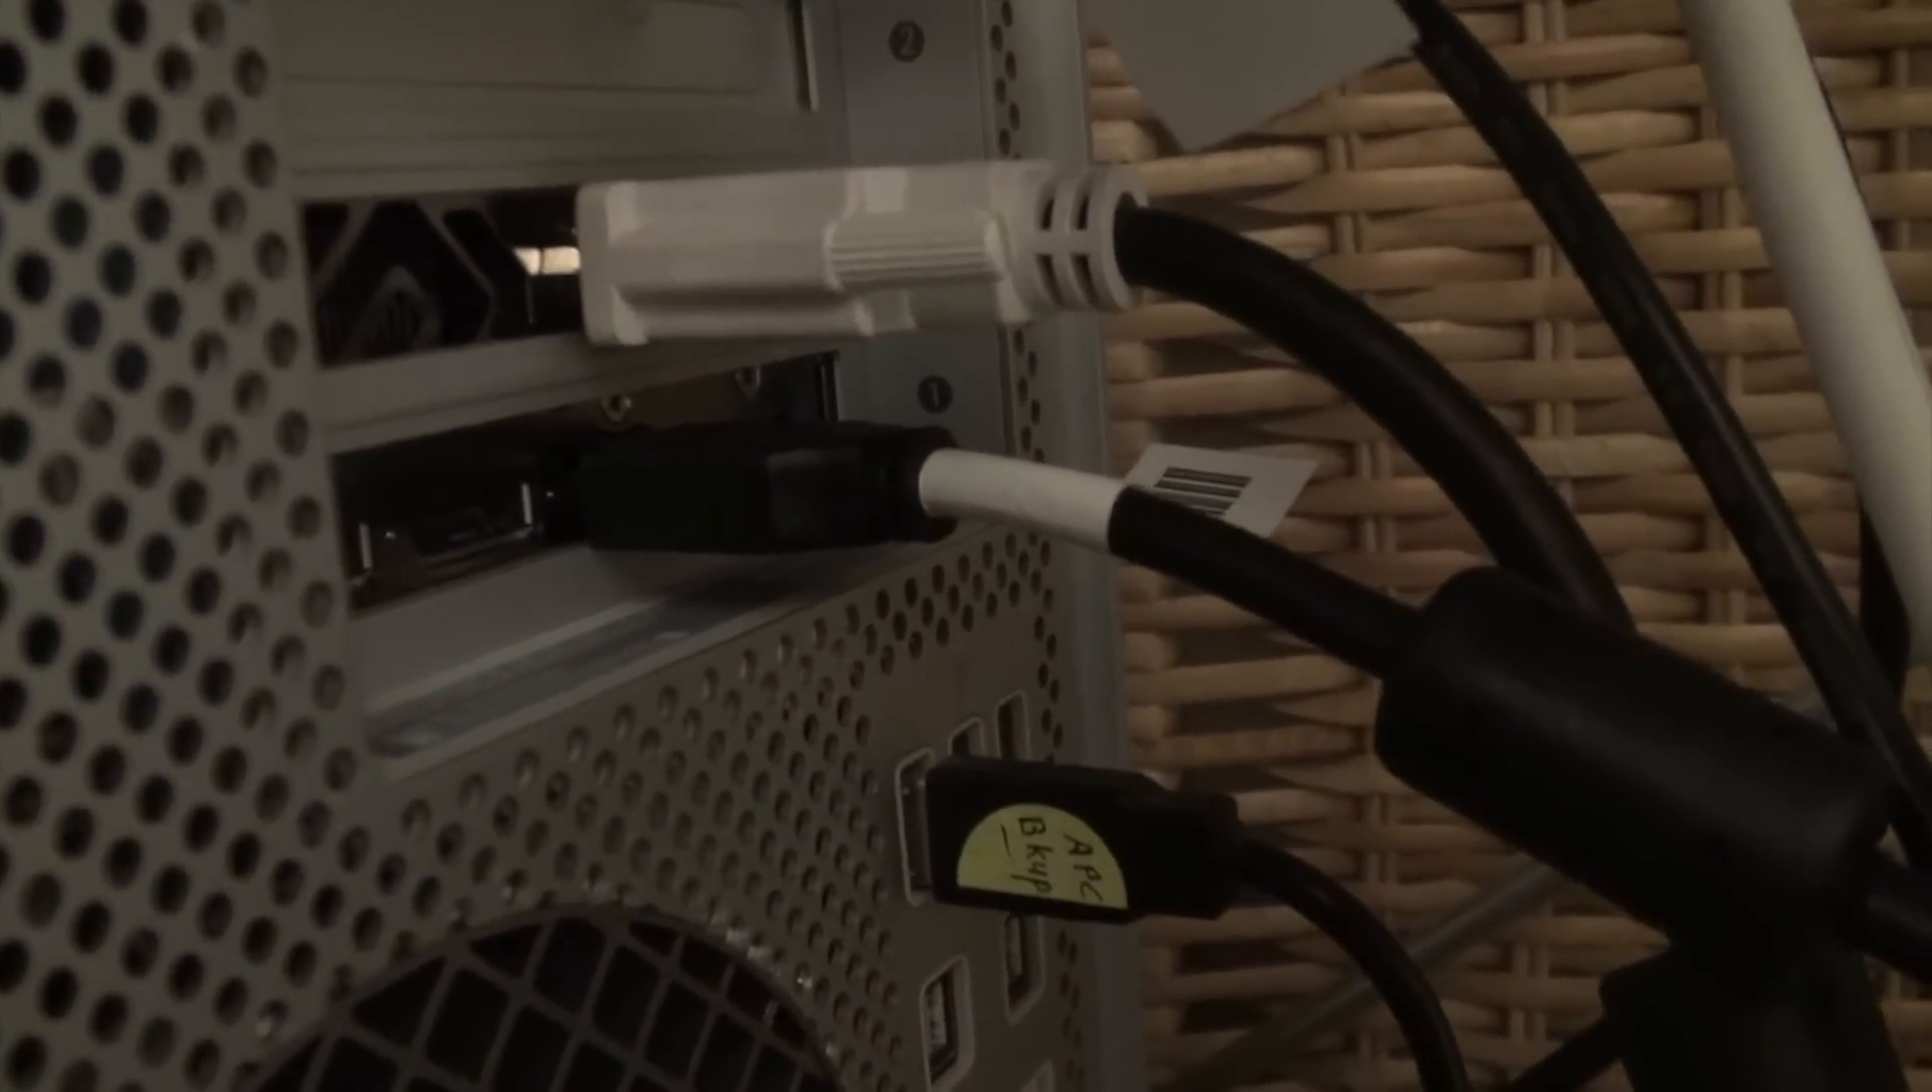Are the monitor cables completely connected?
Yes.